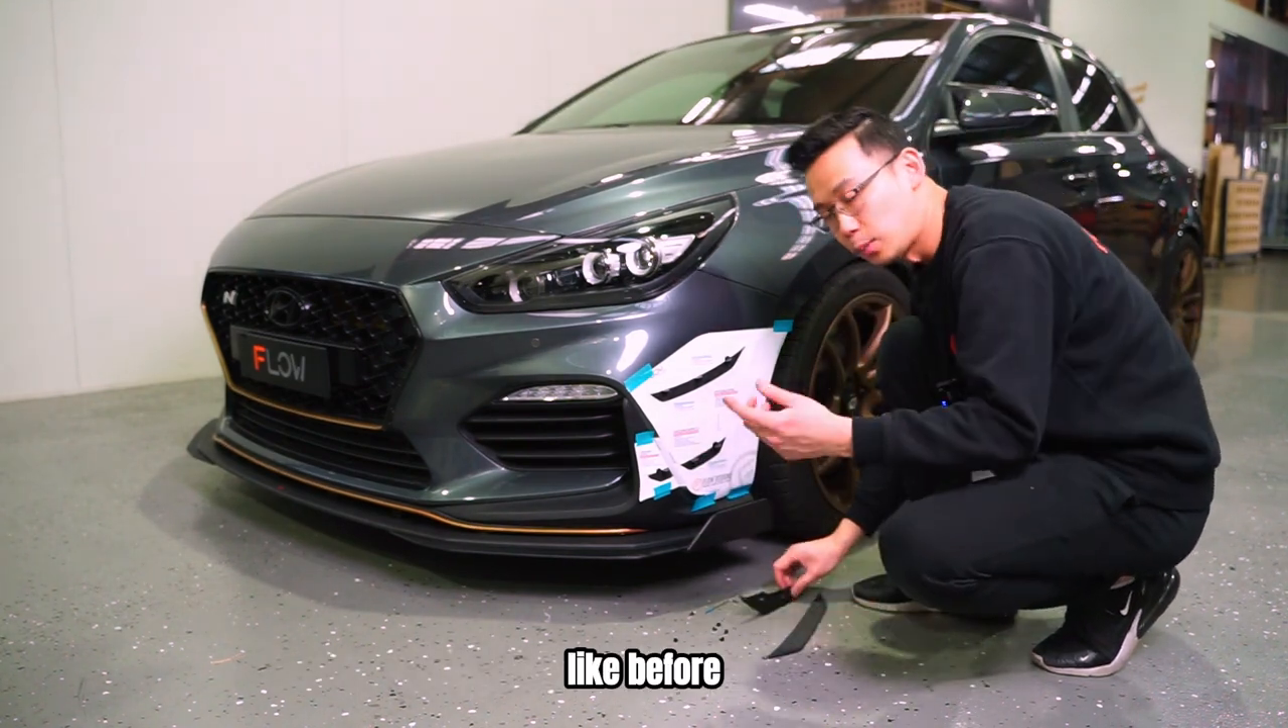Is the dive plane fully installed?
No.